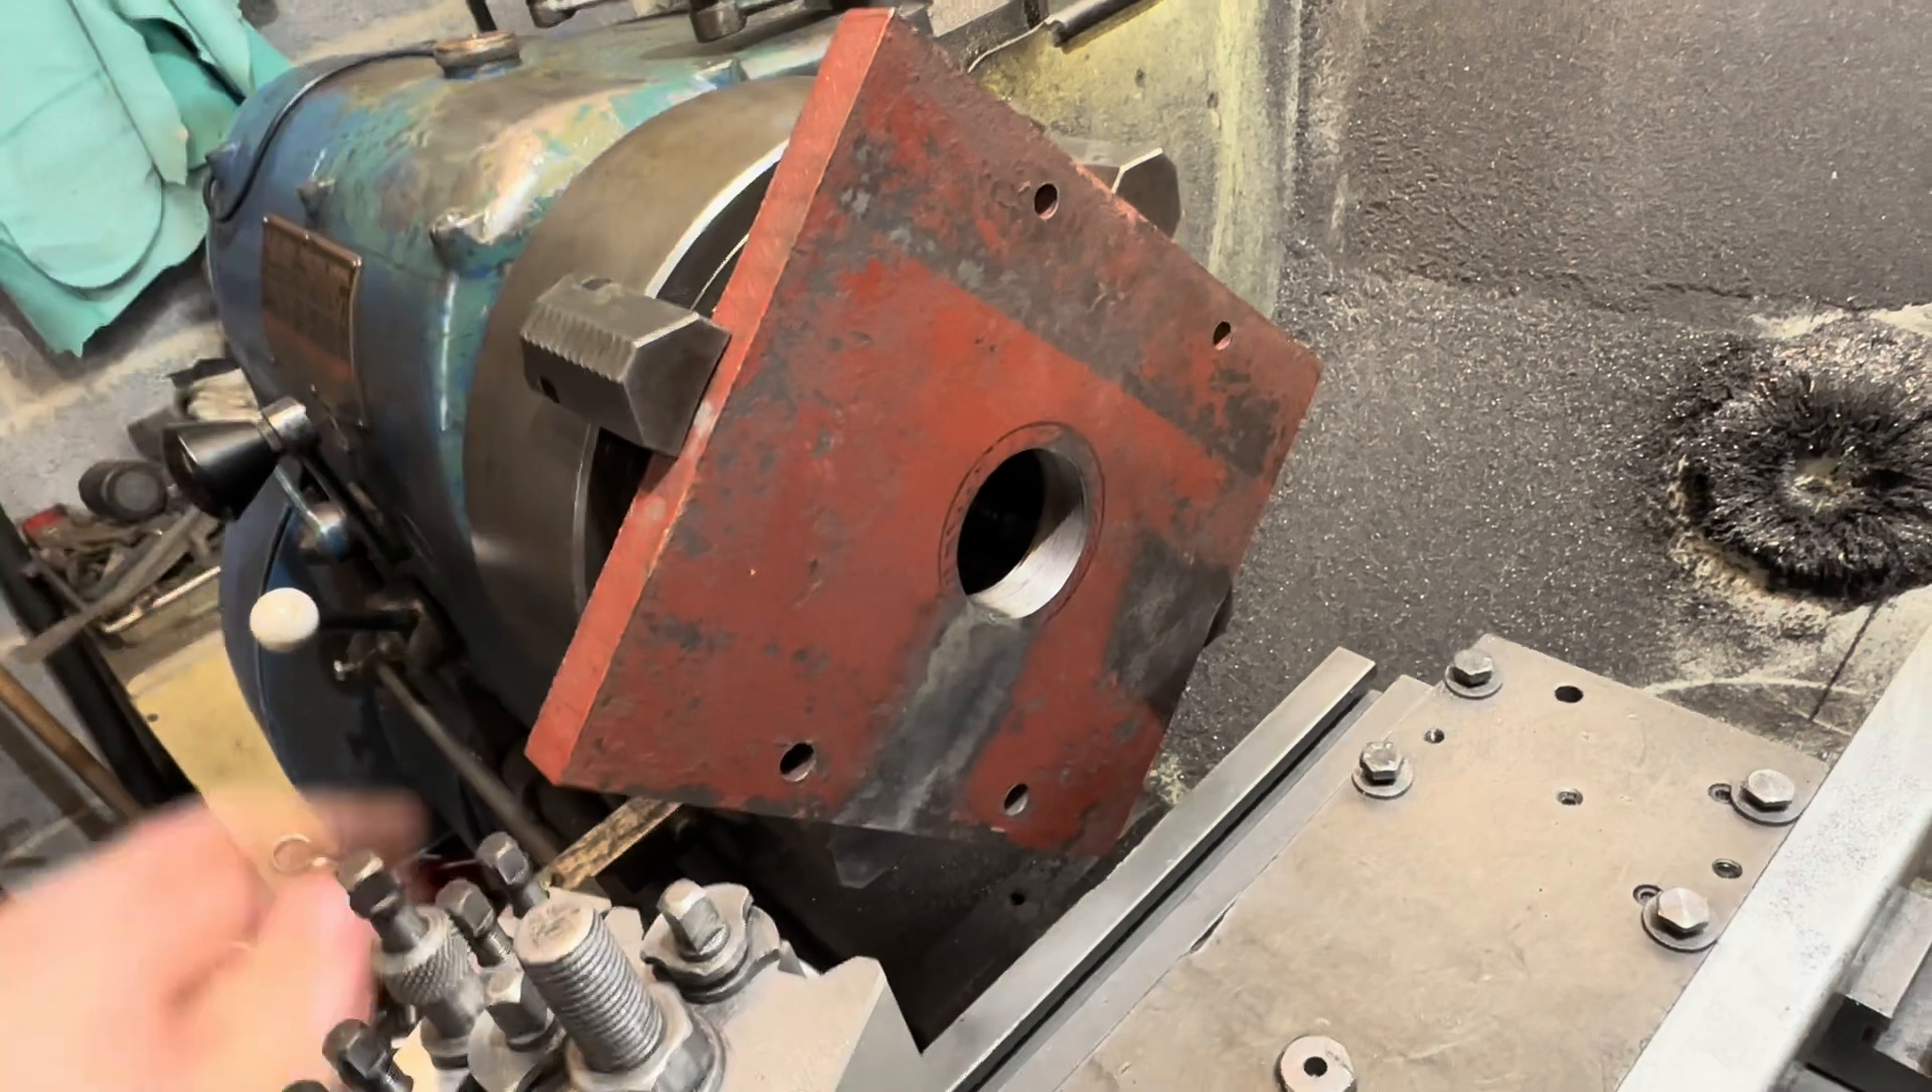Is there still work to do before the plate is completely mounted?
No.